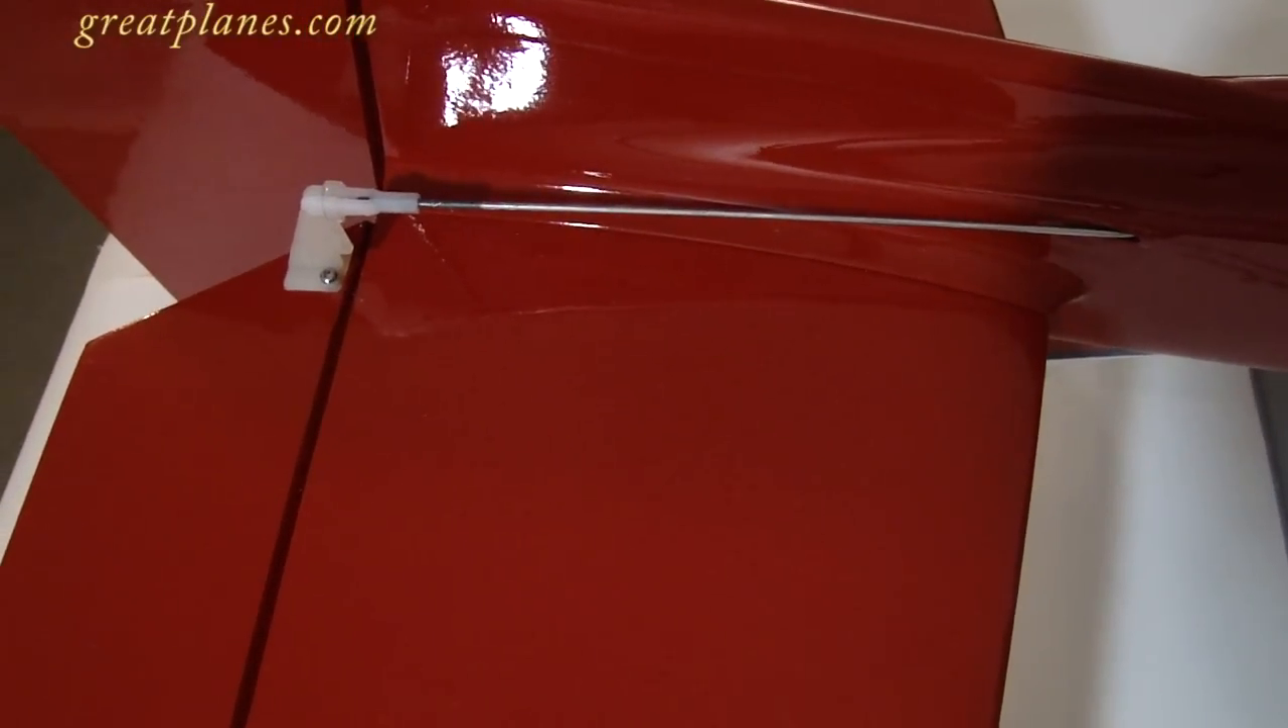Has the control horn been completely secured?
Yes.